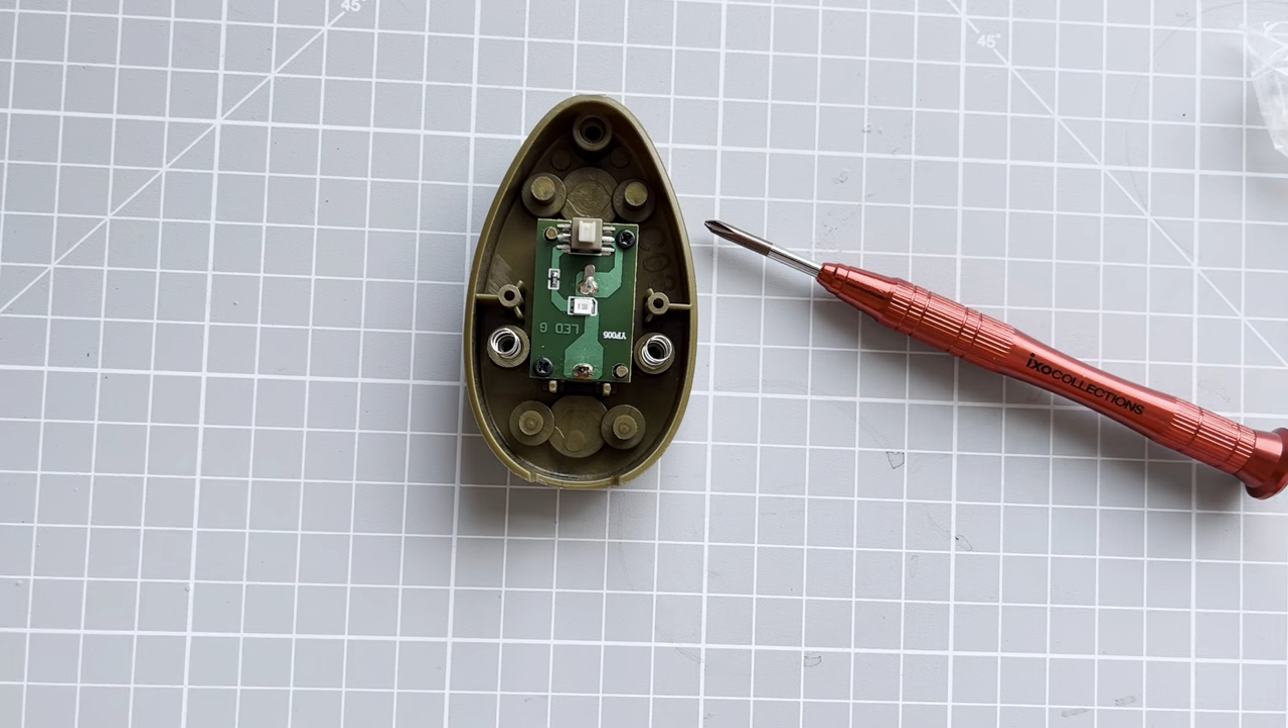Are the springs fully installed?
Yes.